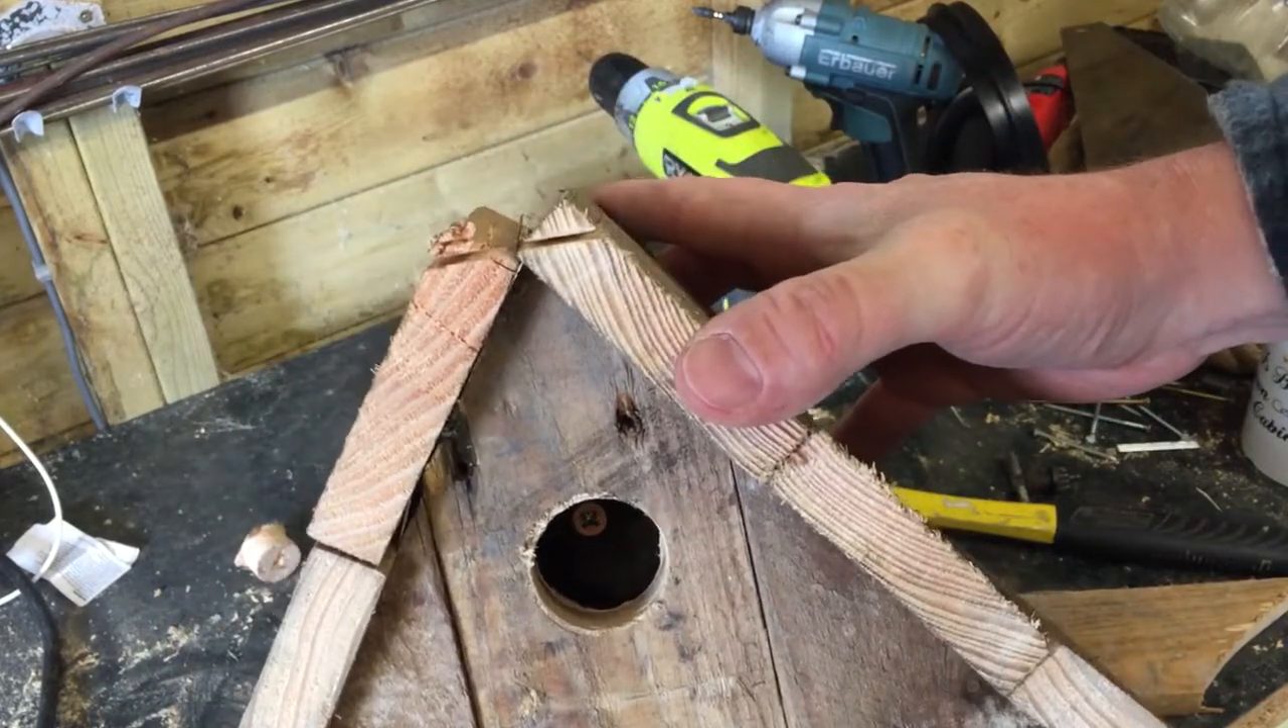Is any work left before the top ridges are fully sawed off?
Yes.